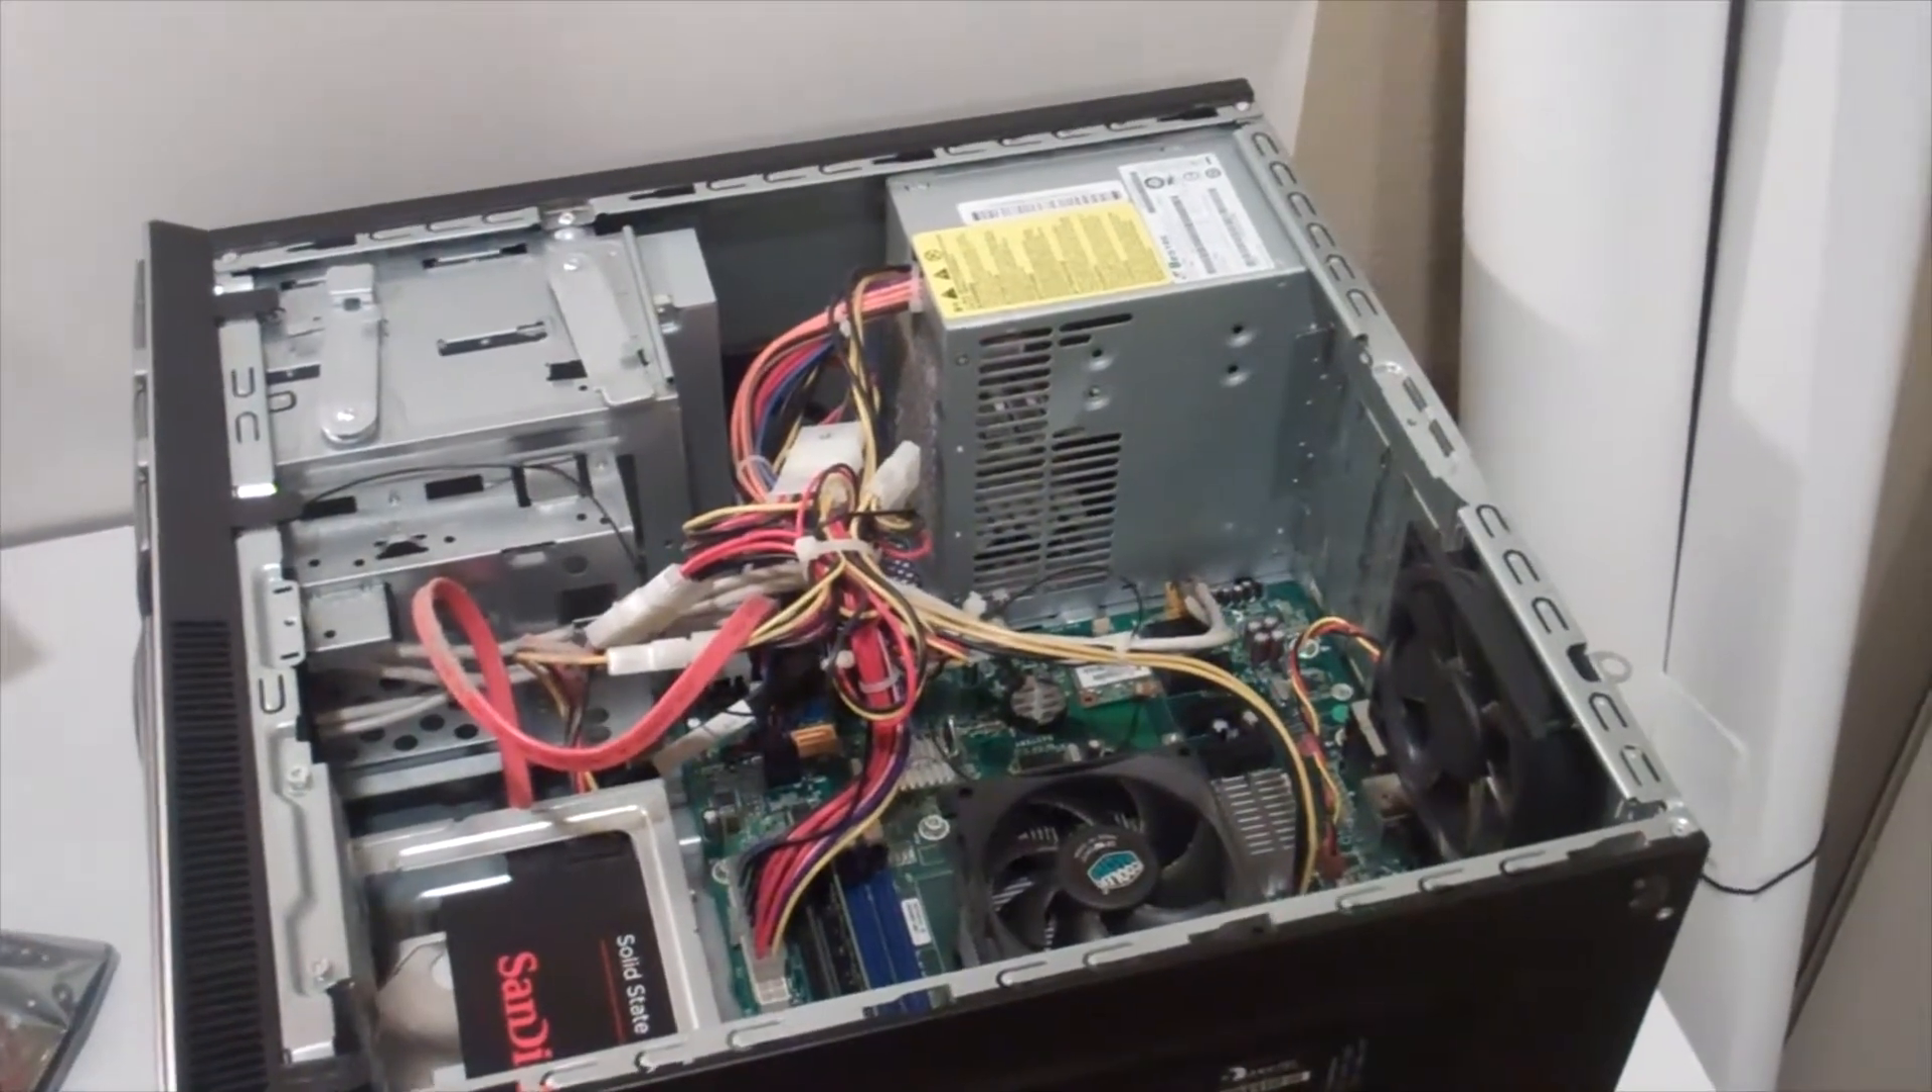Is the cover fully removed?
Yes.